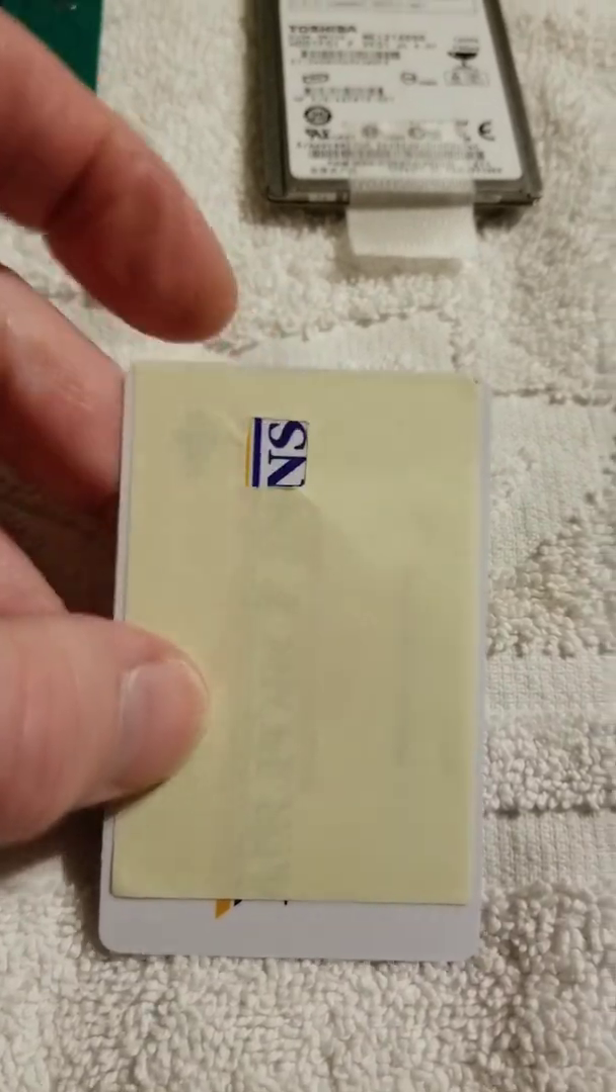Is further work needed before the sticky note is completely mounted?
No.